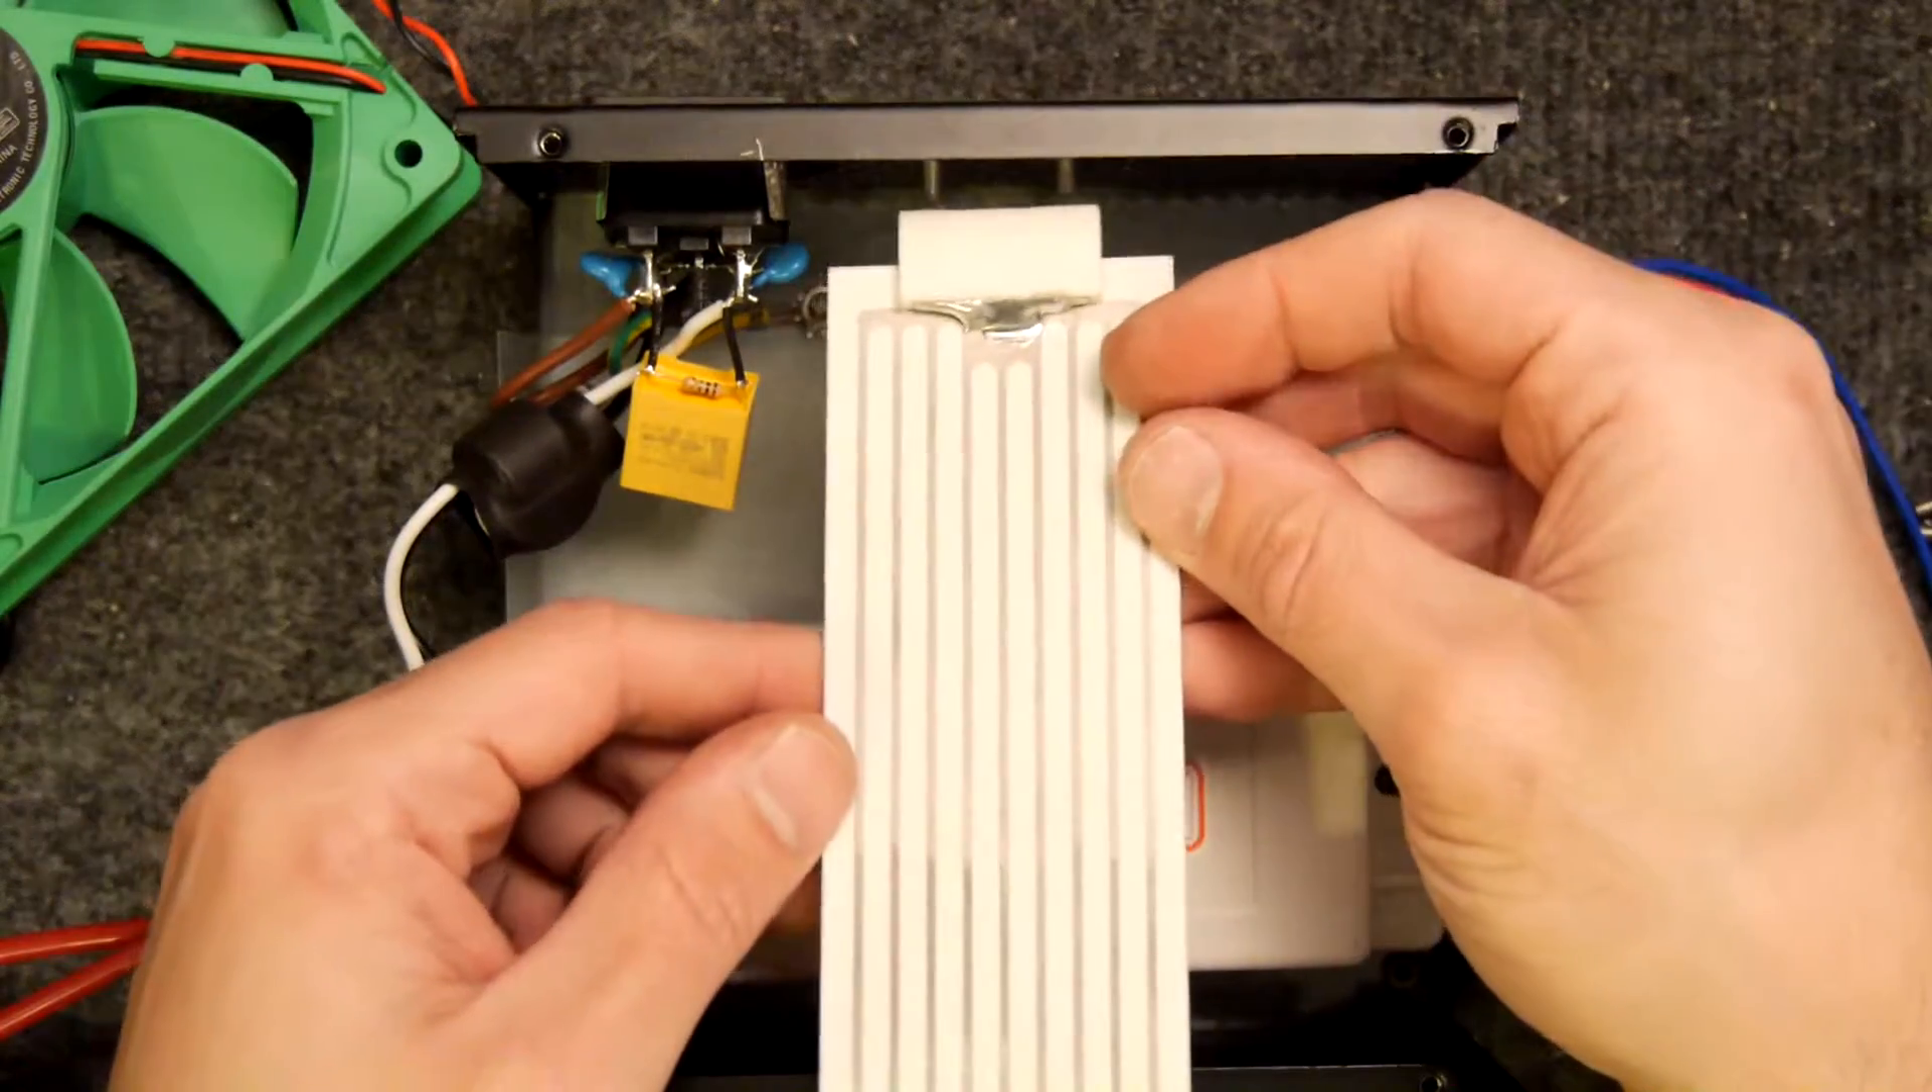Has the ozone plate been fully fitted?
No.